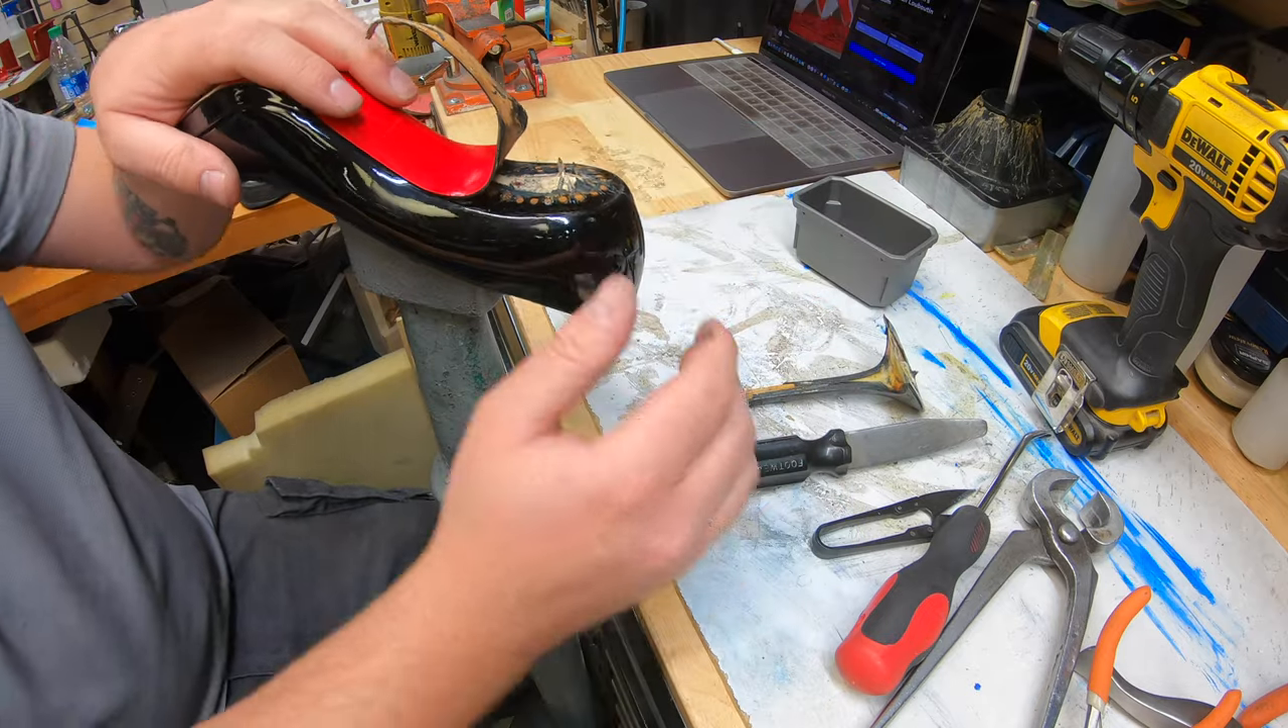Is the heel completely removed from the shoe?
Yes.